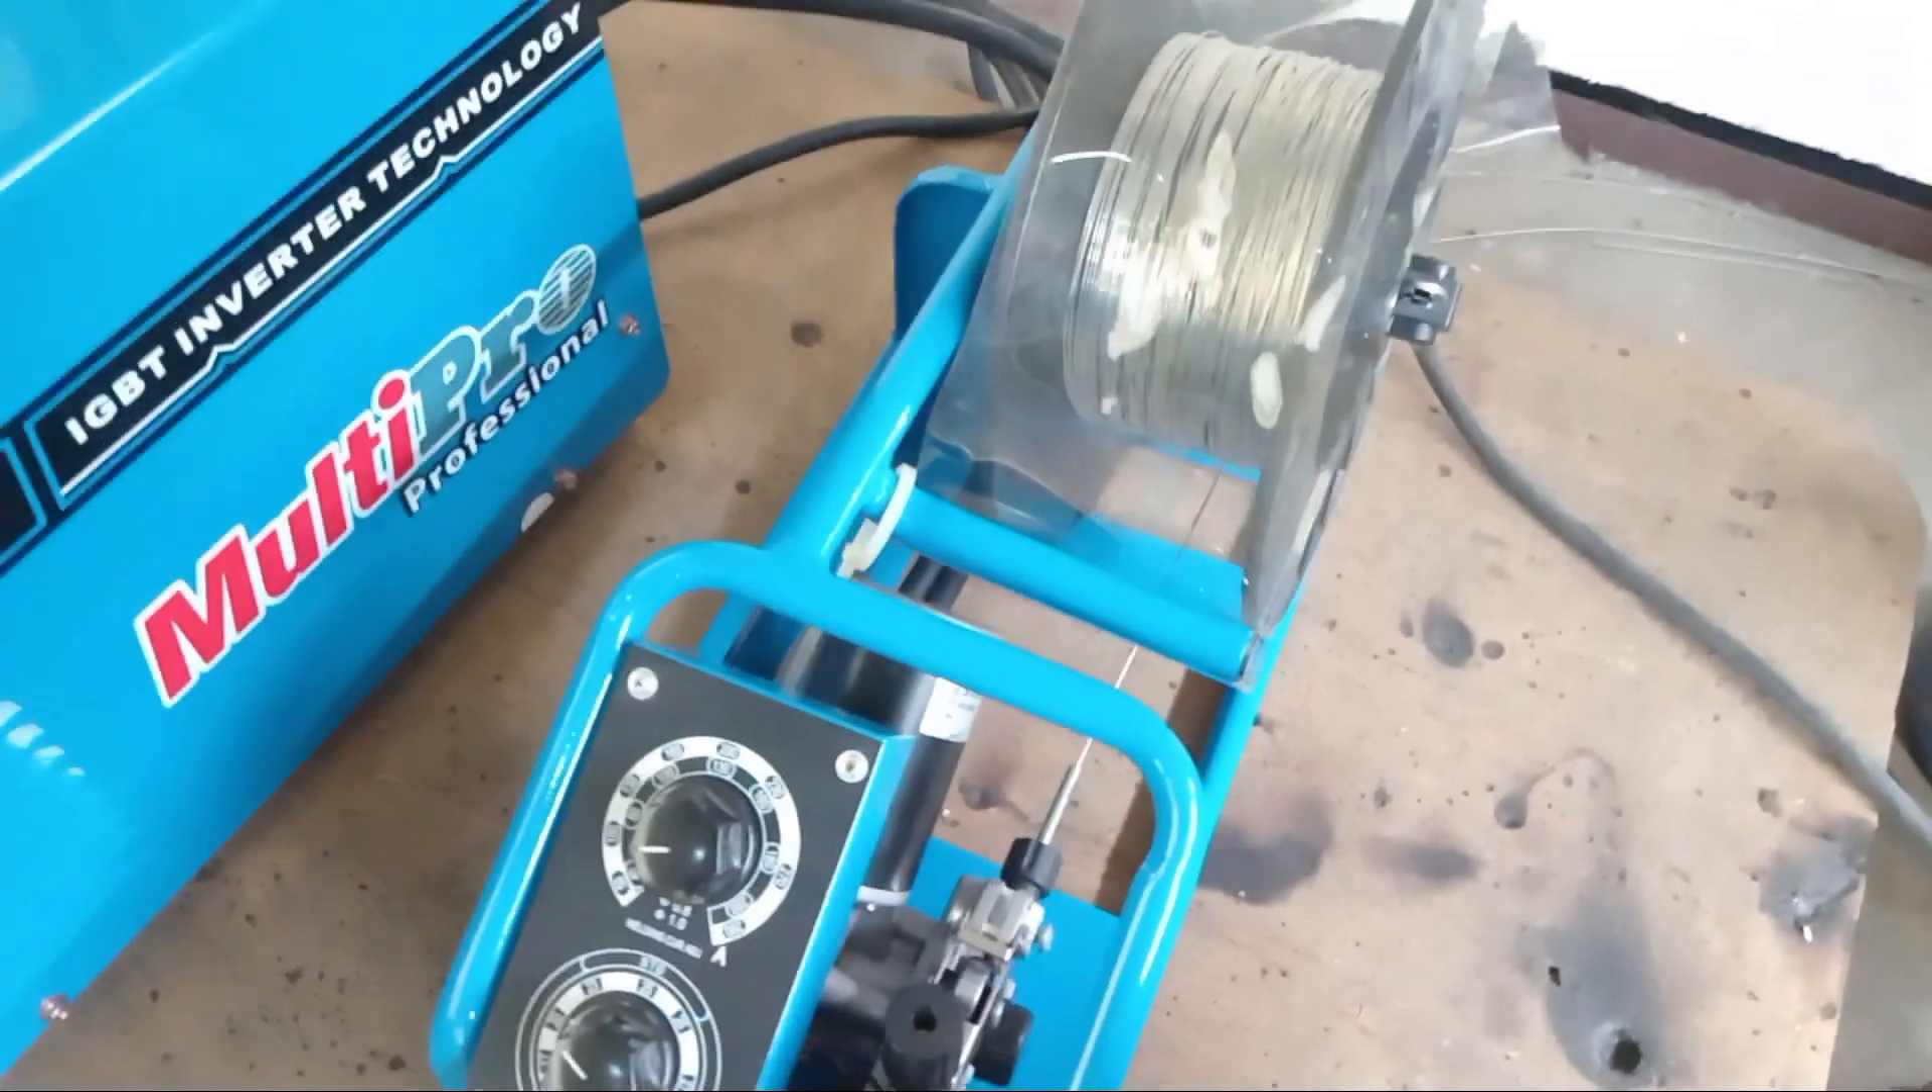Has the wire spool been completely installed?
Yes.